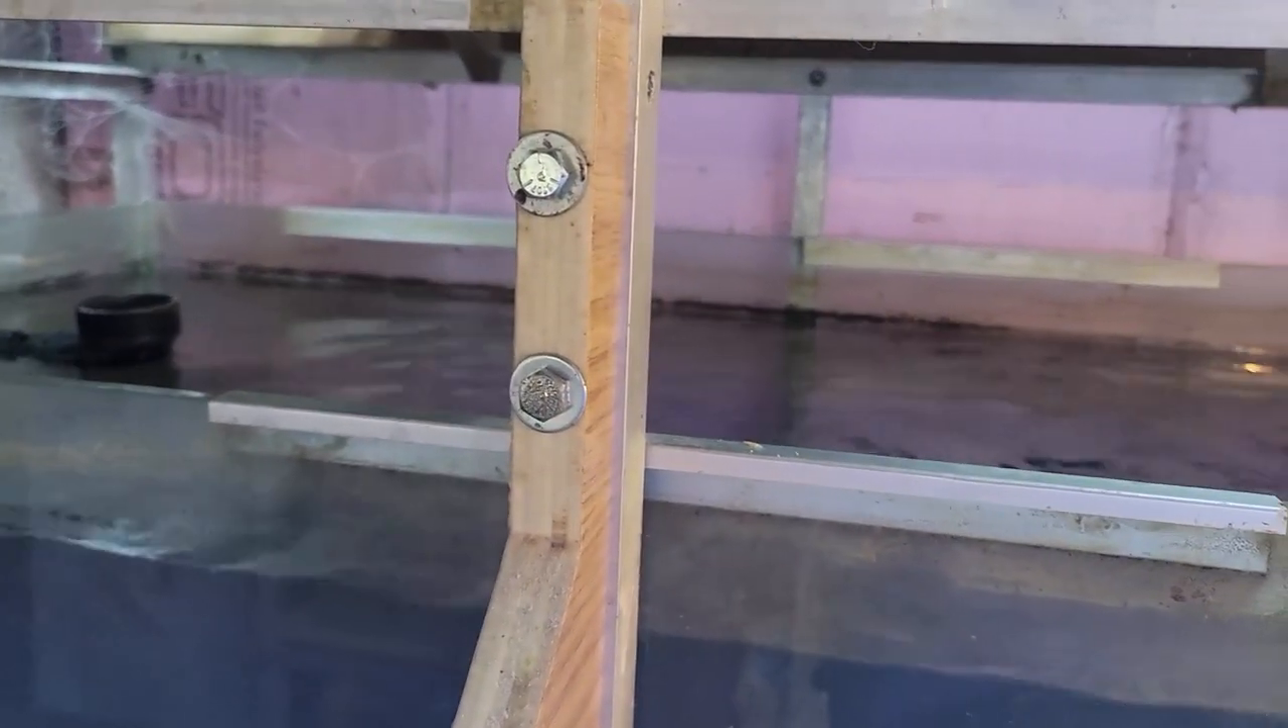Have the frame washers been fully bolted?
Yes.